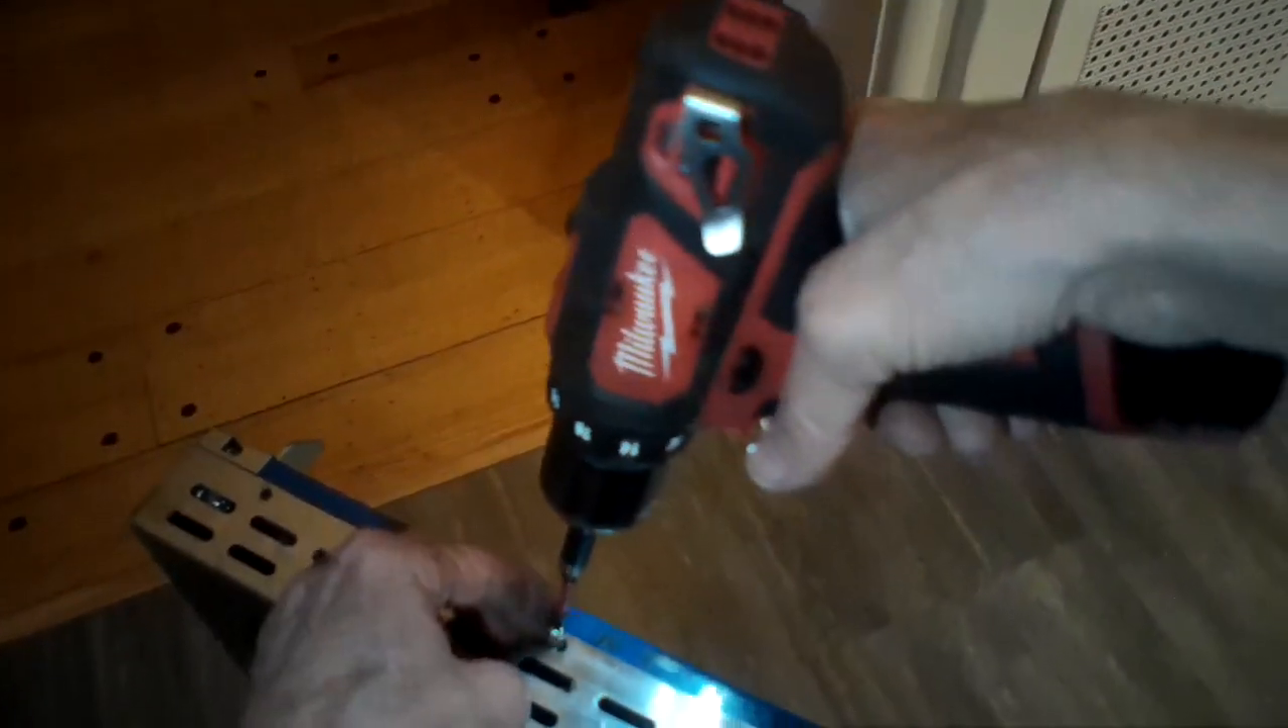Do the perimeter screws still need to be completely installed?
Yes.